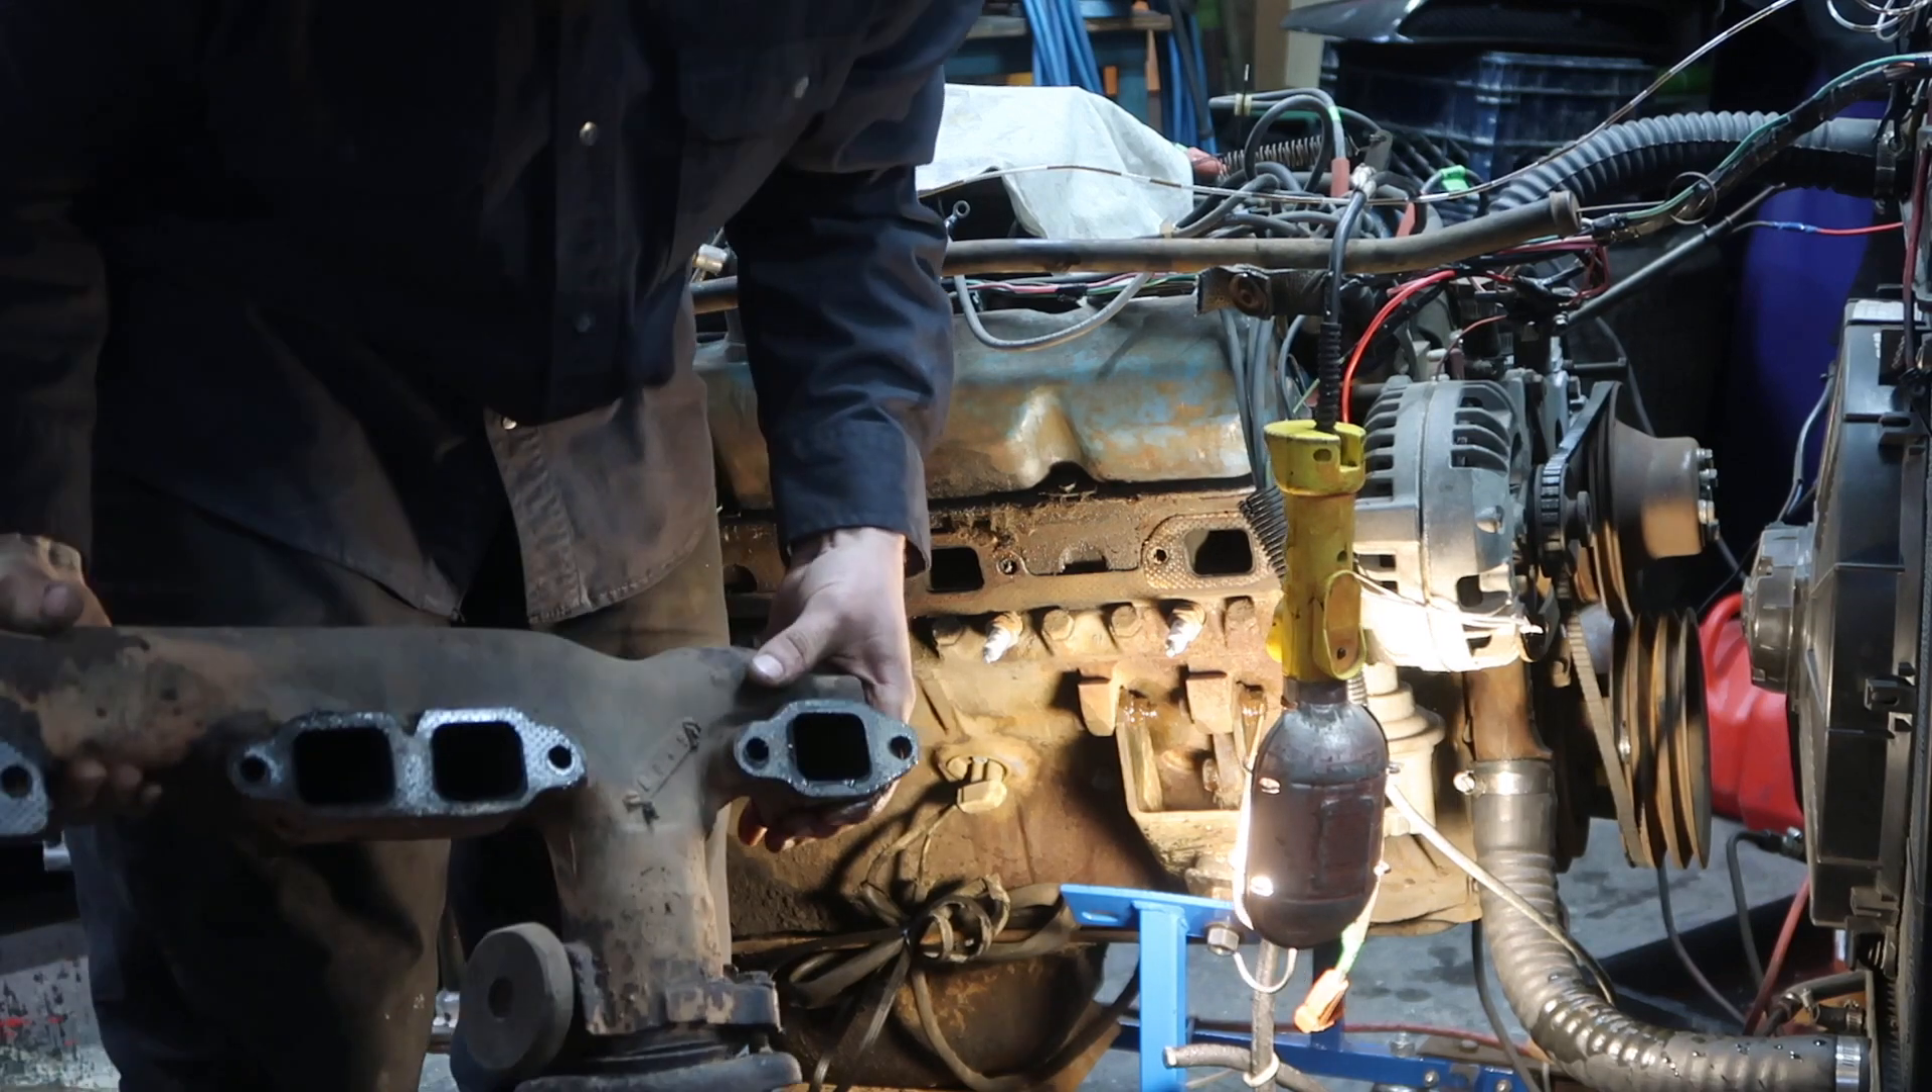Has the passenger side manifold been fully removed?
Yes.